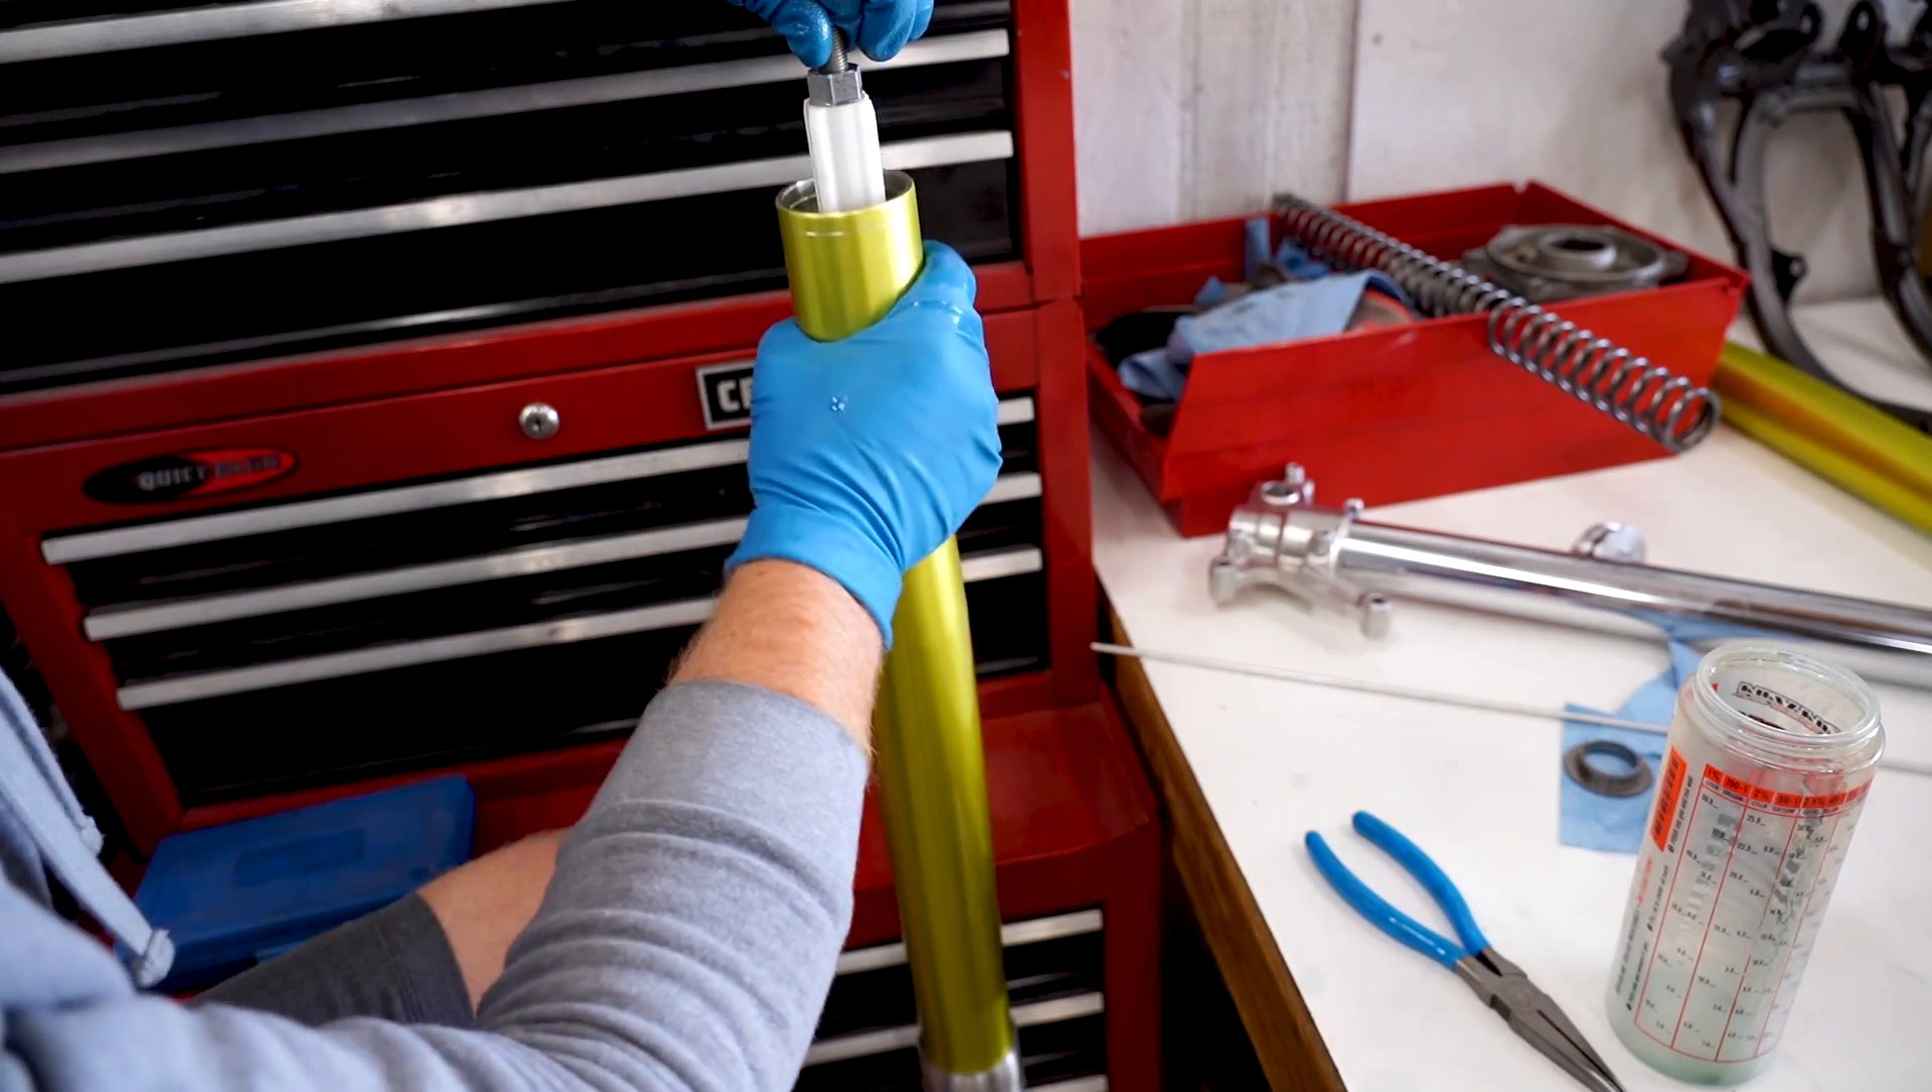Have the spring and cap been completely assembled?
No.